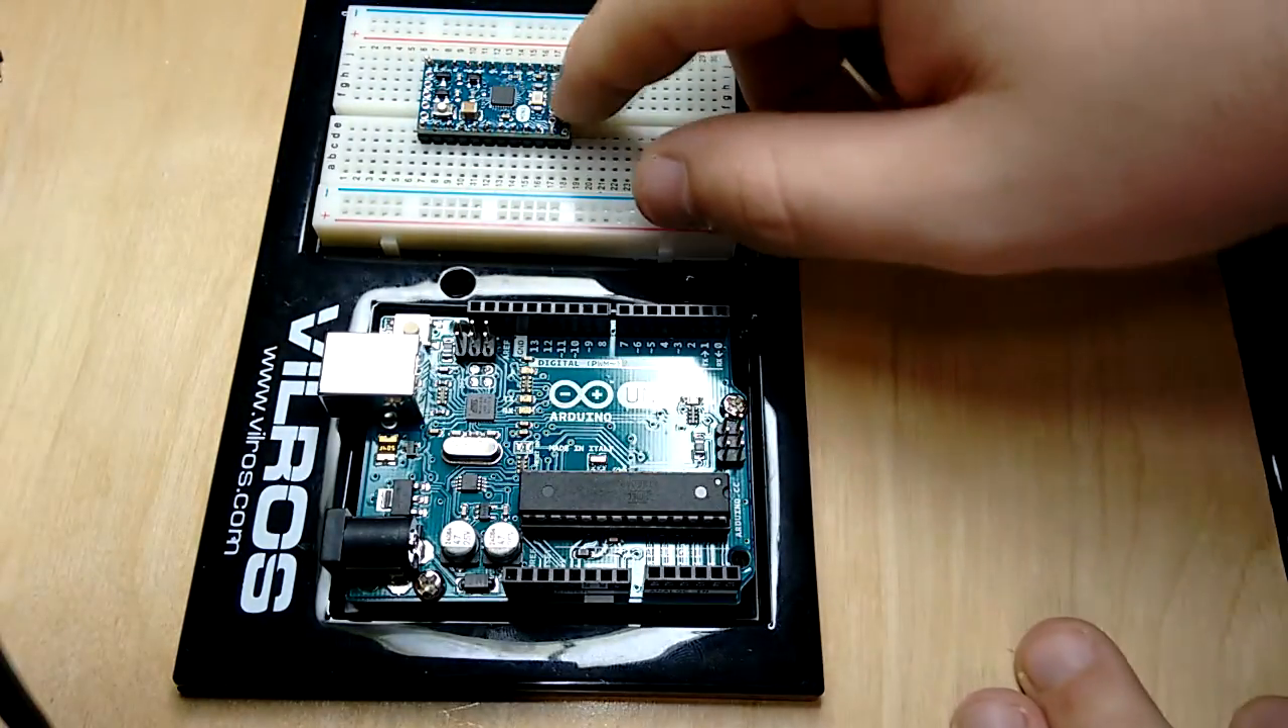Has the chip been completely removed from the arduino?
No.